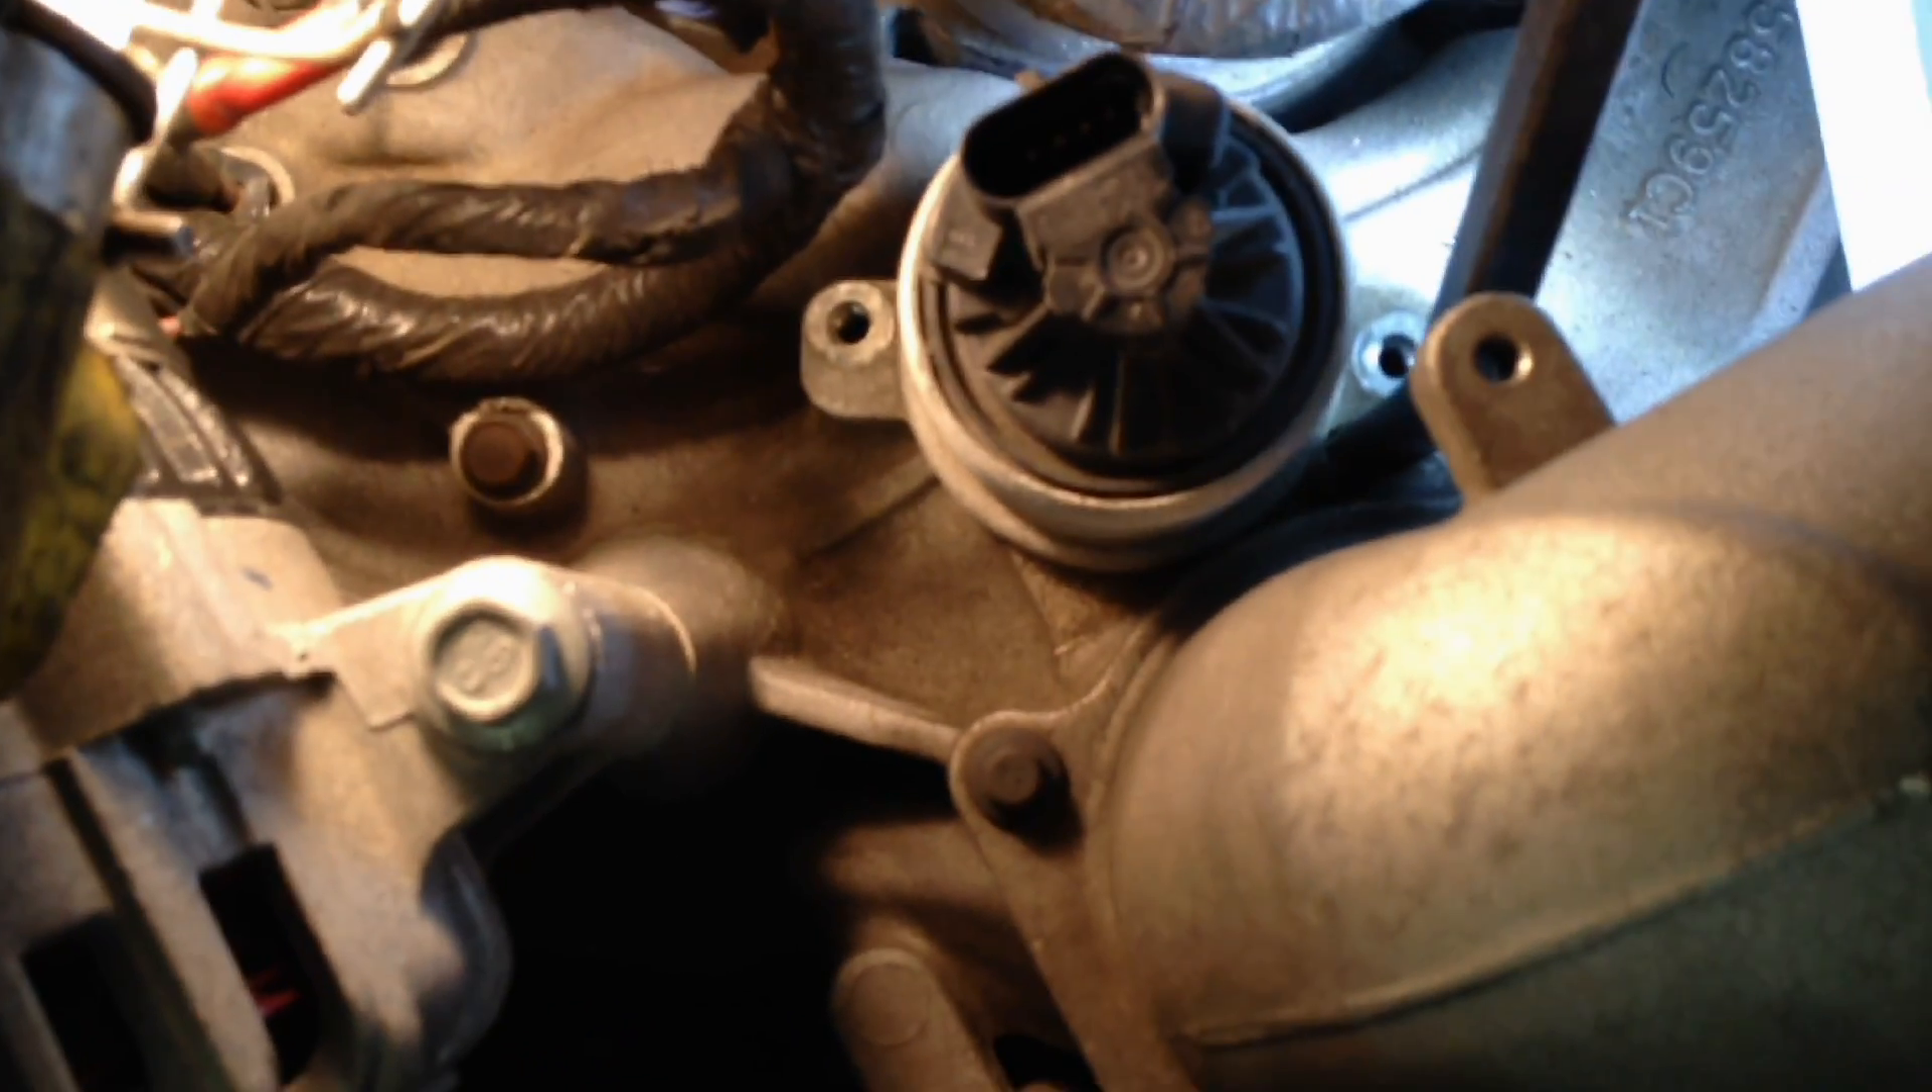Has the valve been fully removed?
No.